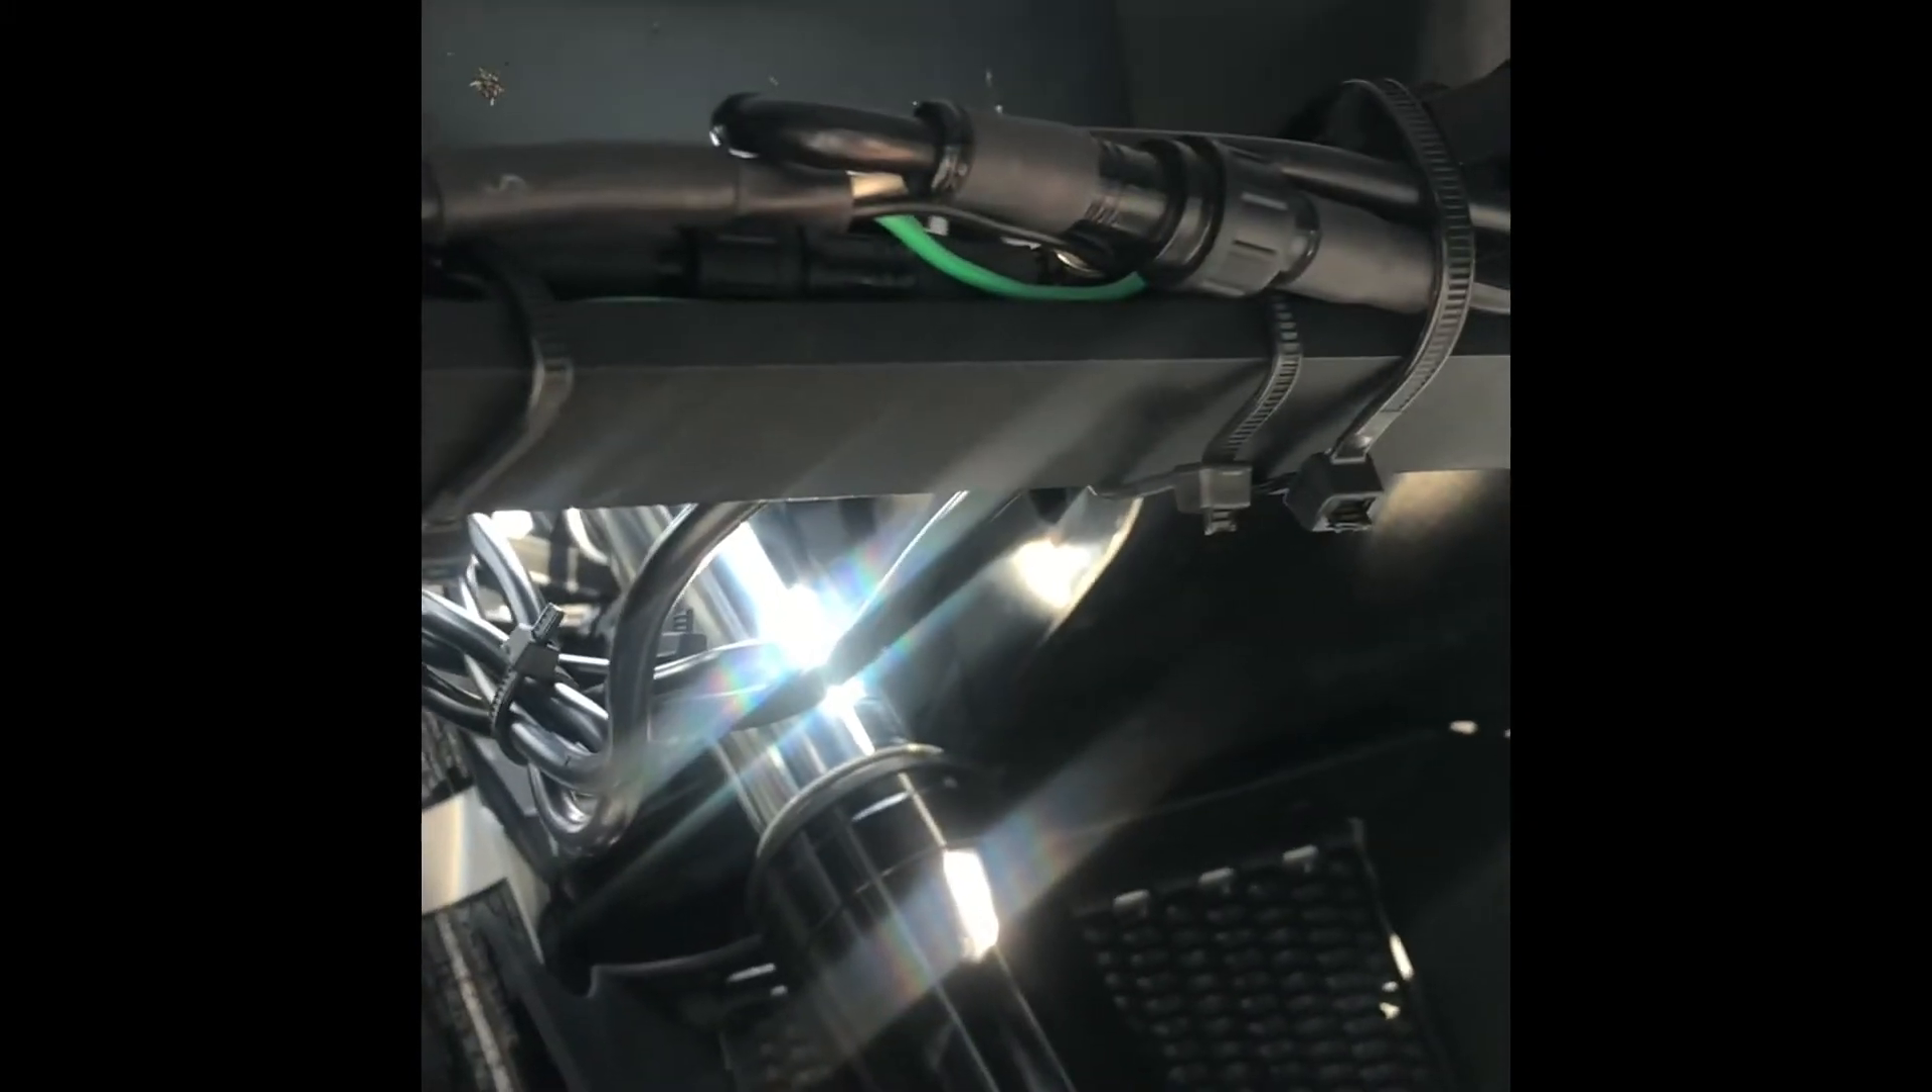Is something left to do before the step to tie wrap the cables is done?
No.